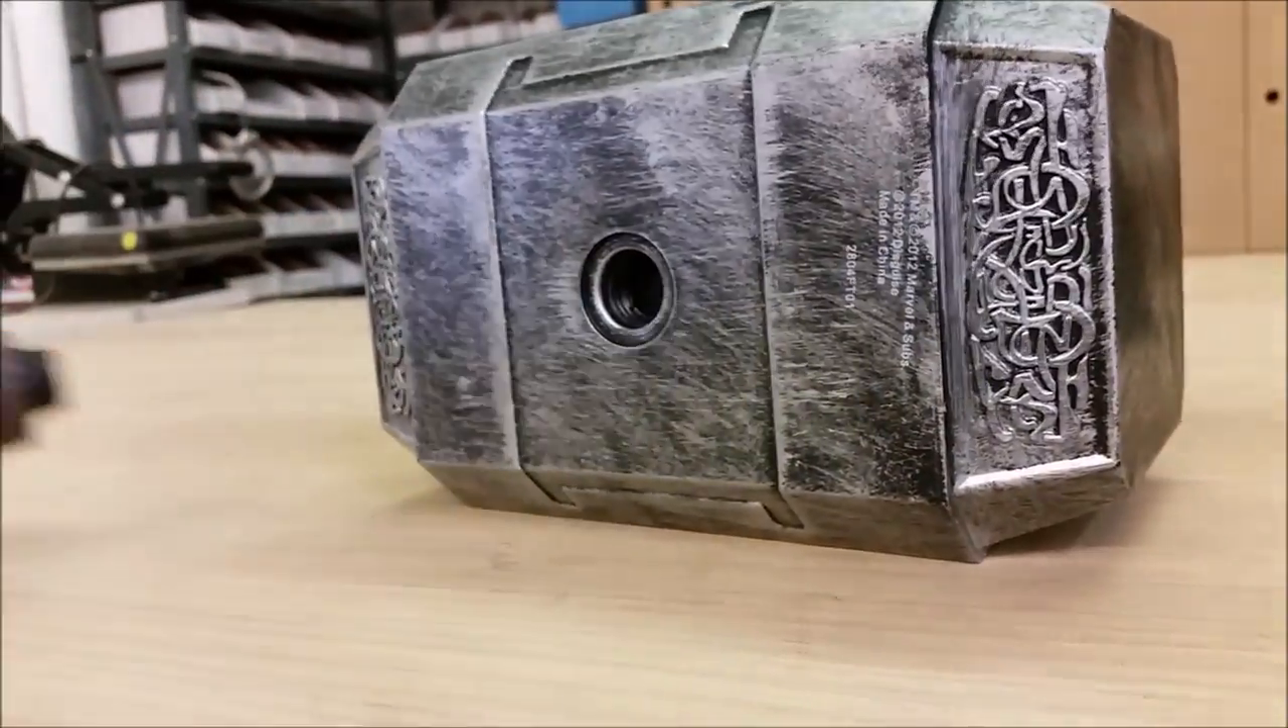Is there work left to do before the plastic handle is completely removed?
No.